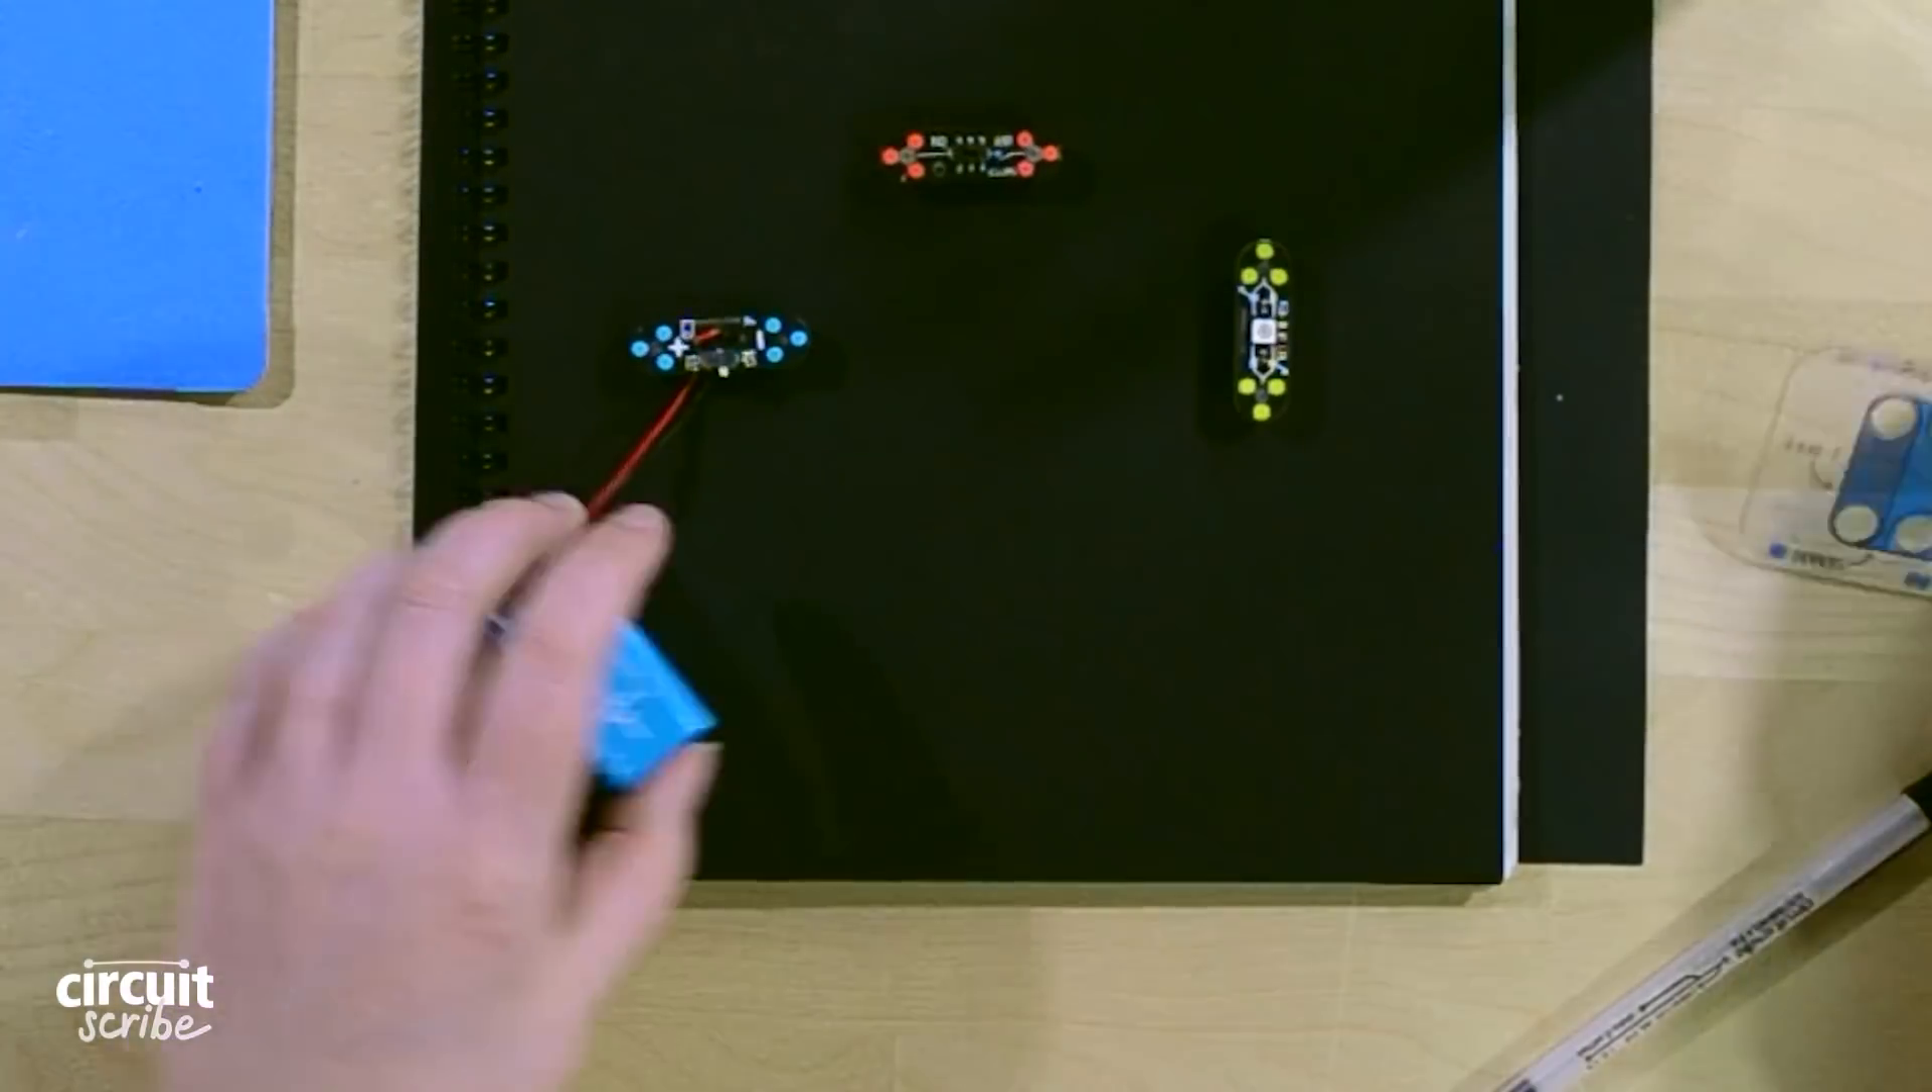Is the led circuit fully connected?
No.